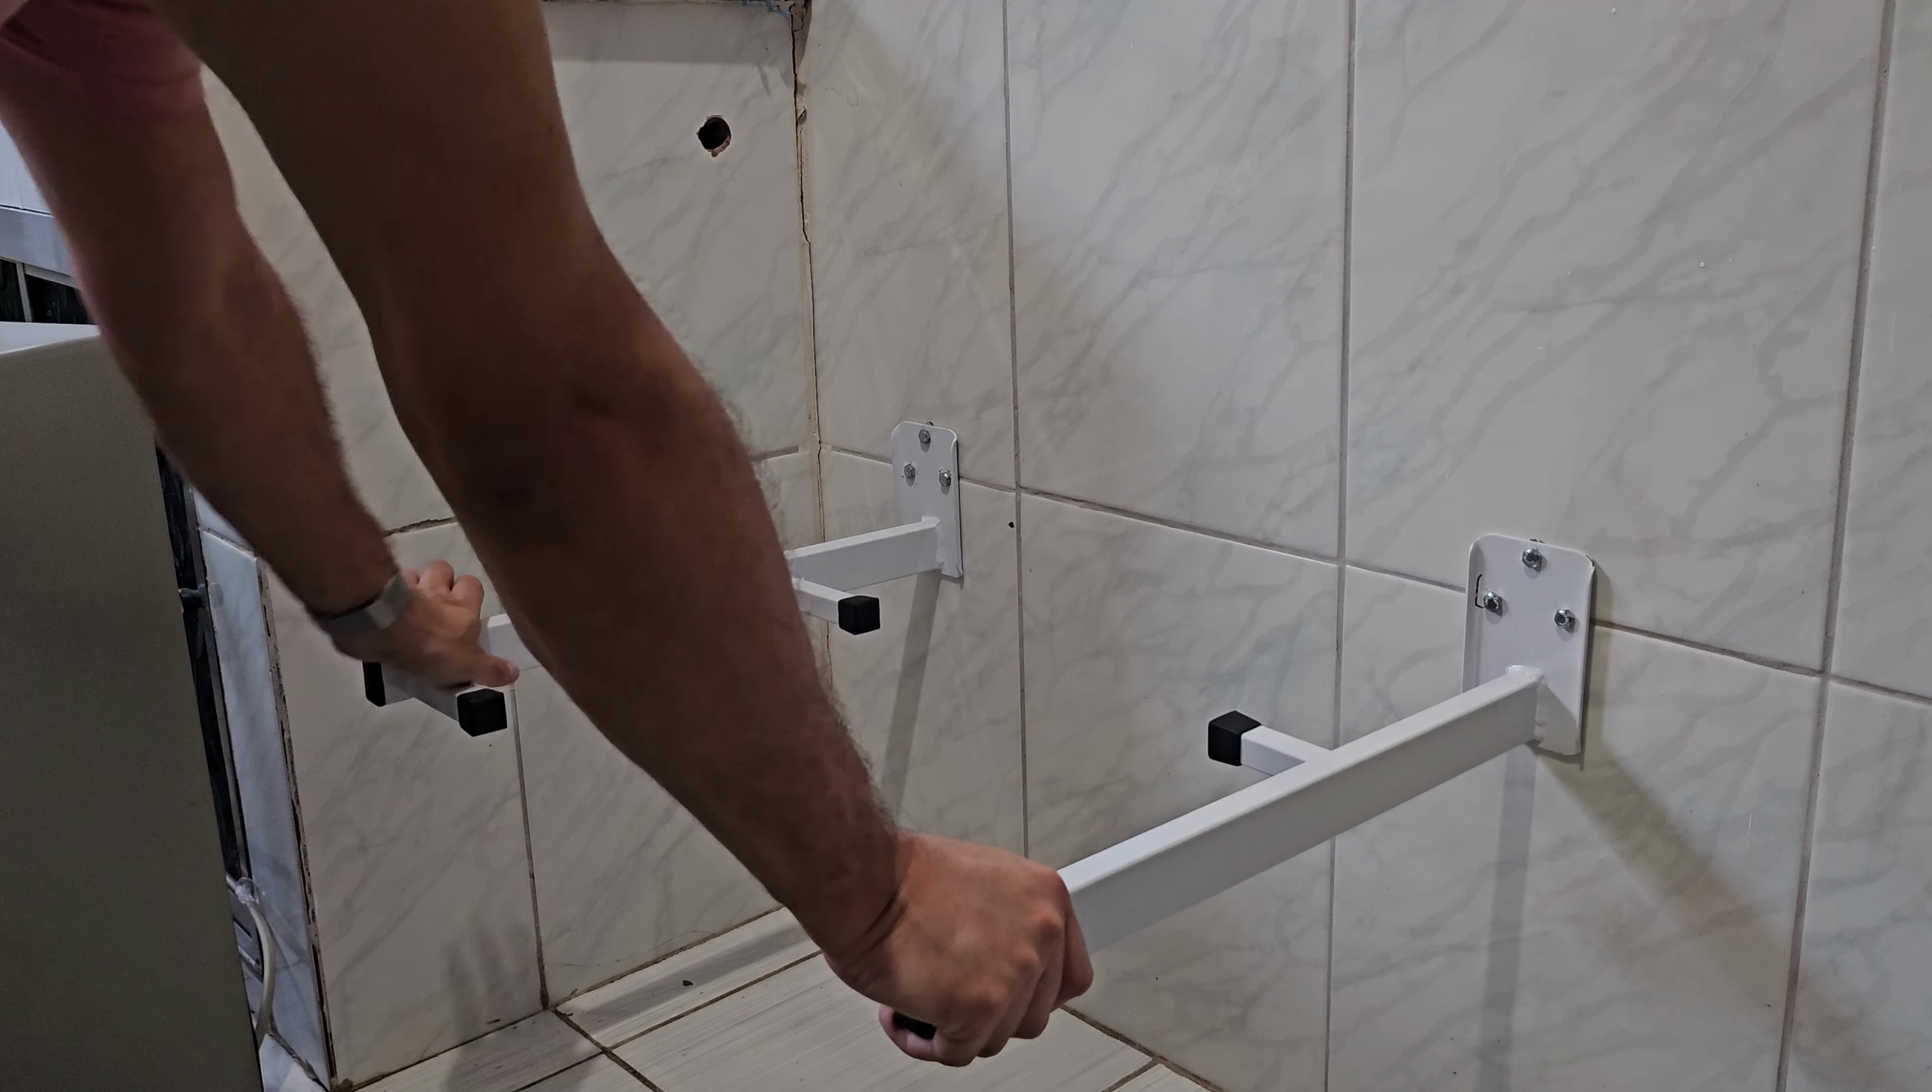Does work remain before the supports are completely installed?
No.